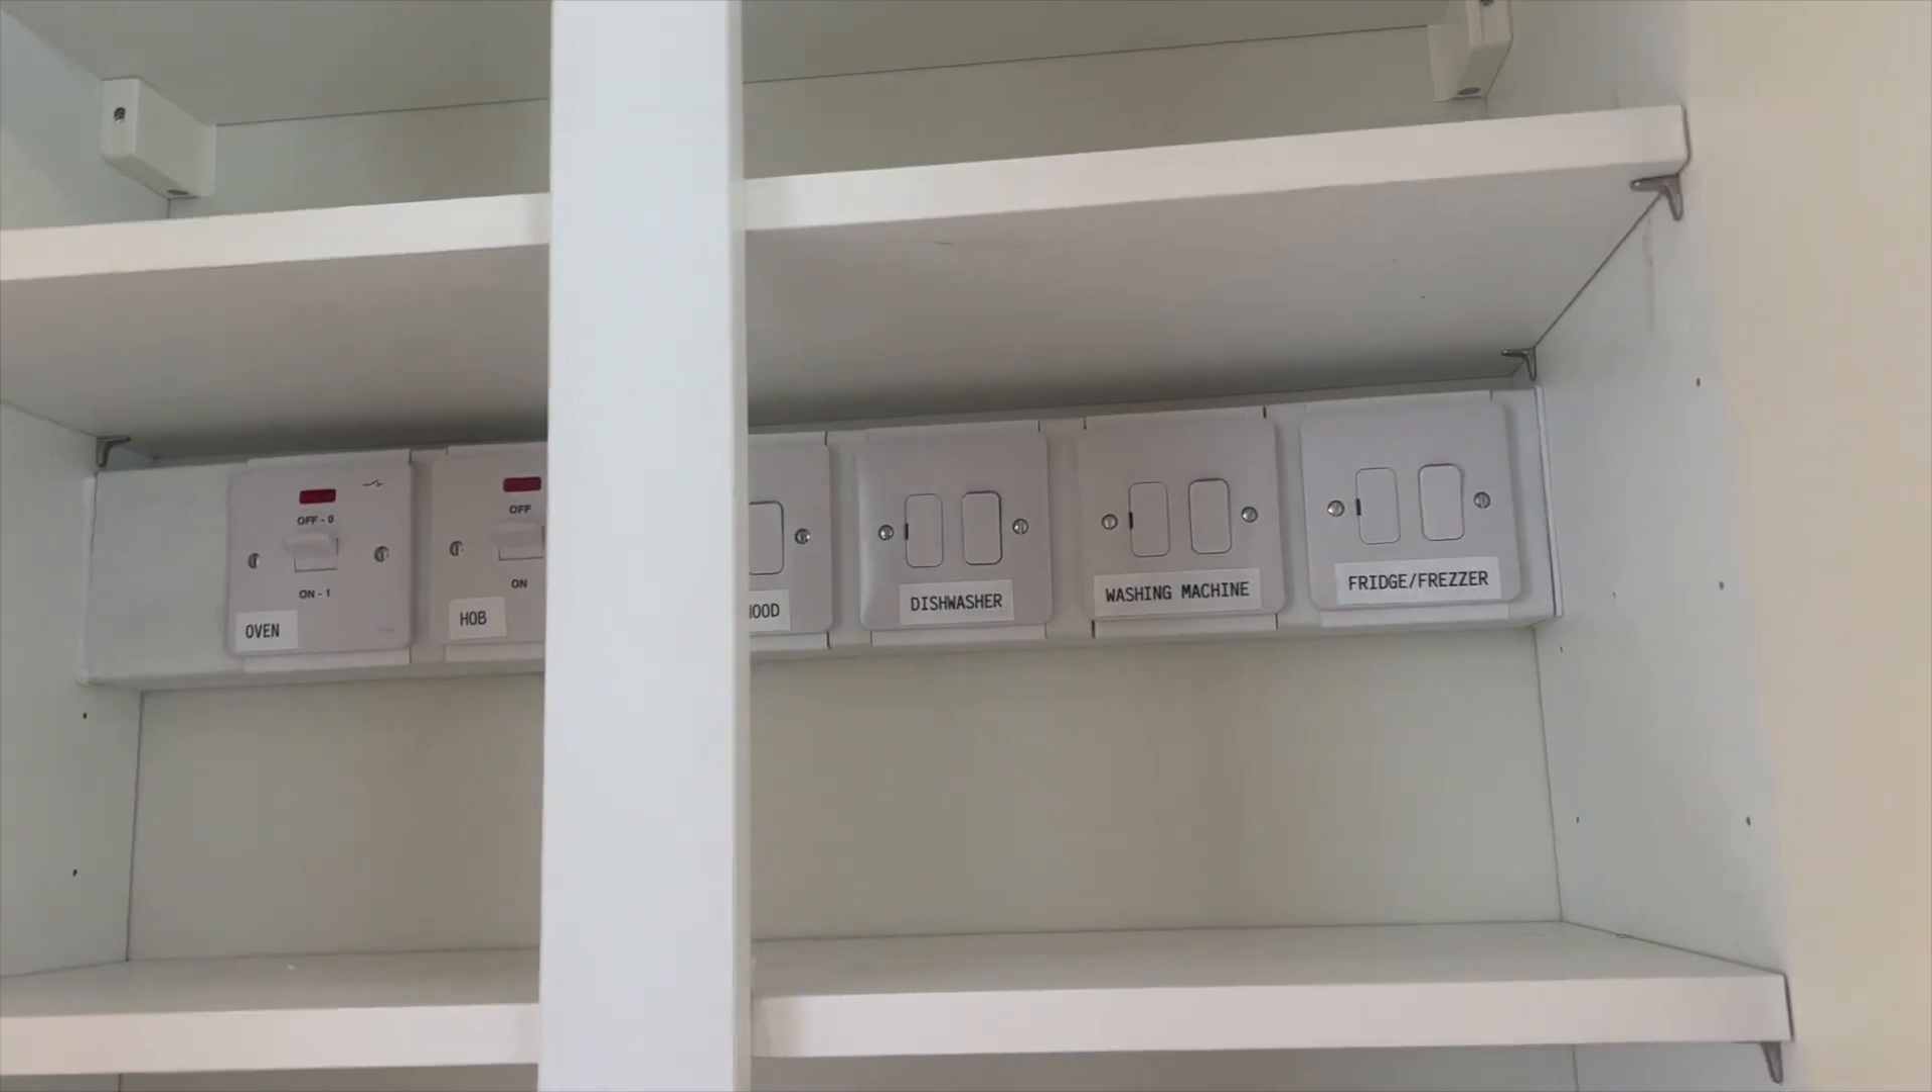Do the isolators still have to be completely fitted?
No.